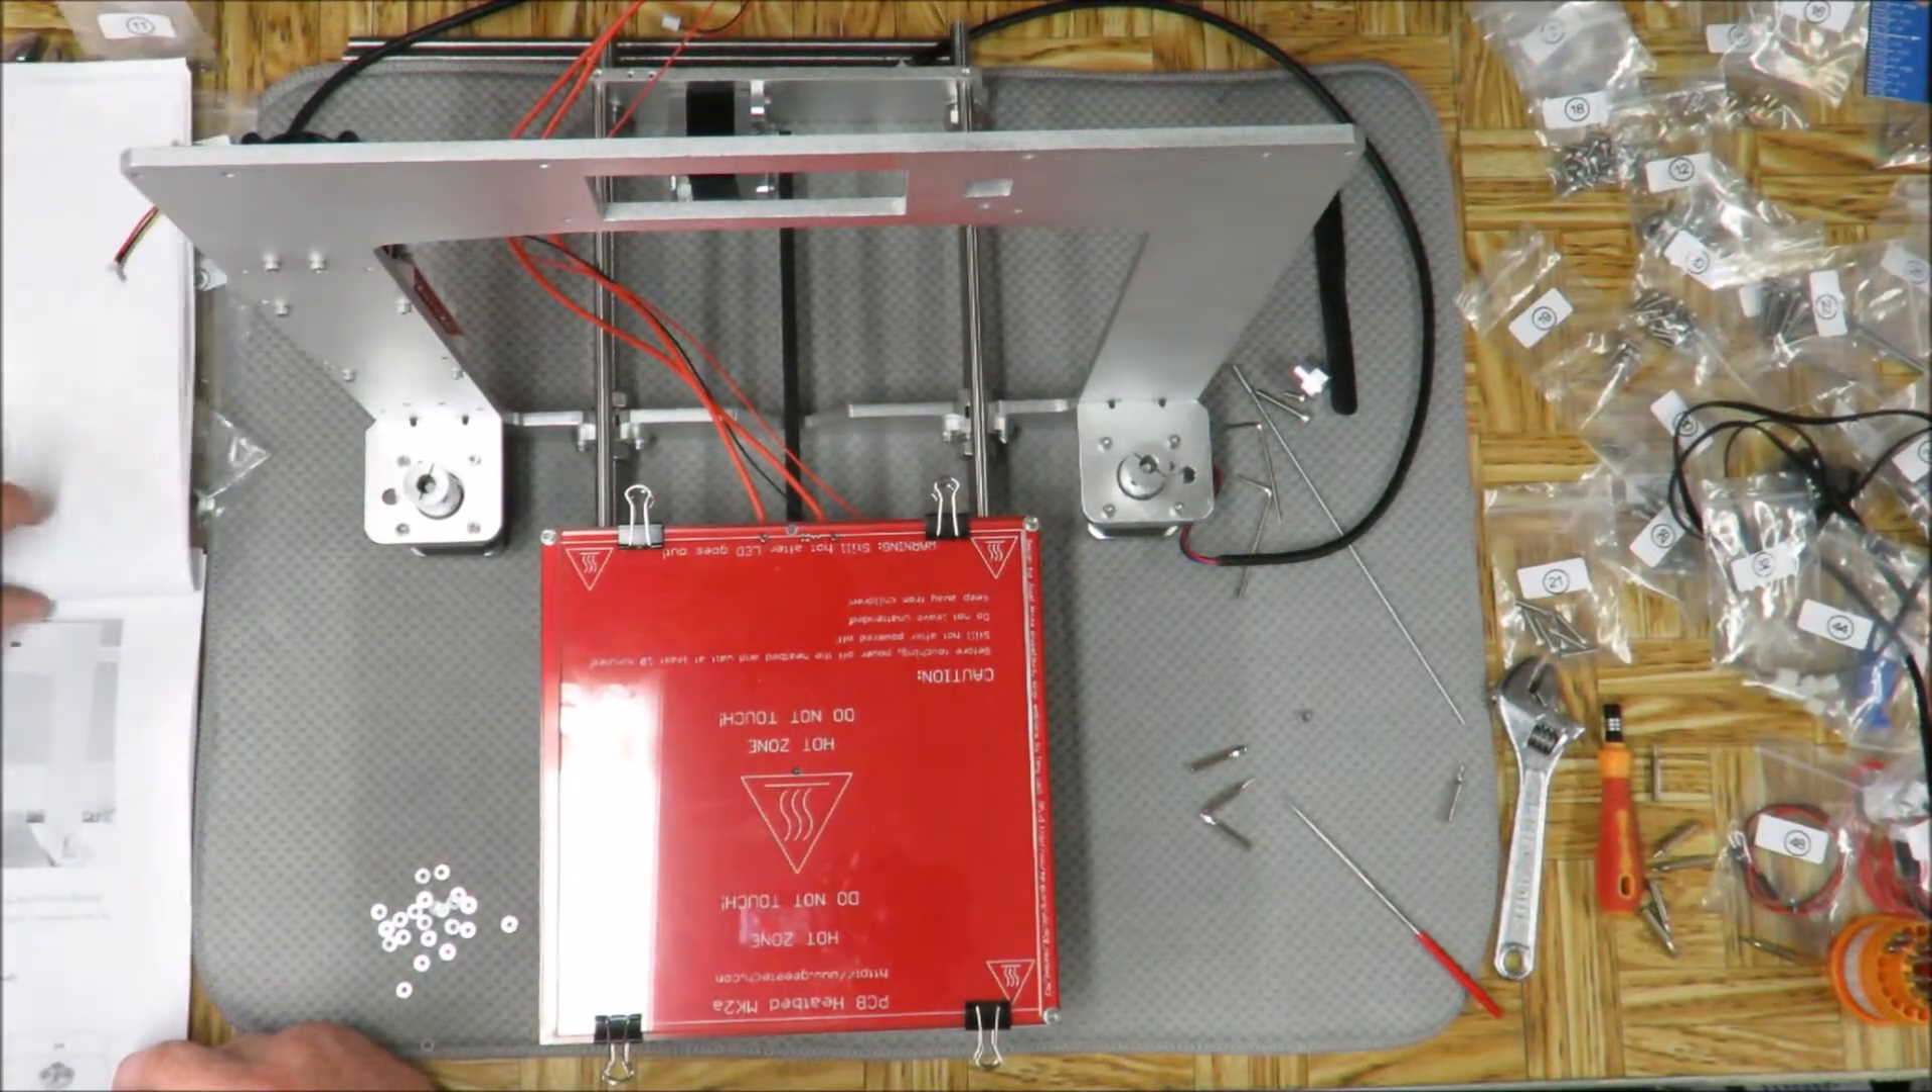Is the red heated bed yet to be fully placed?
No.